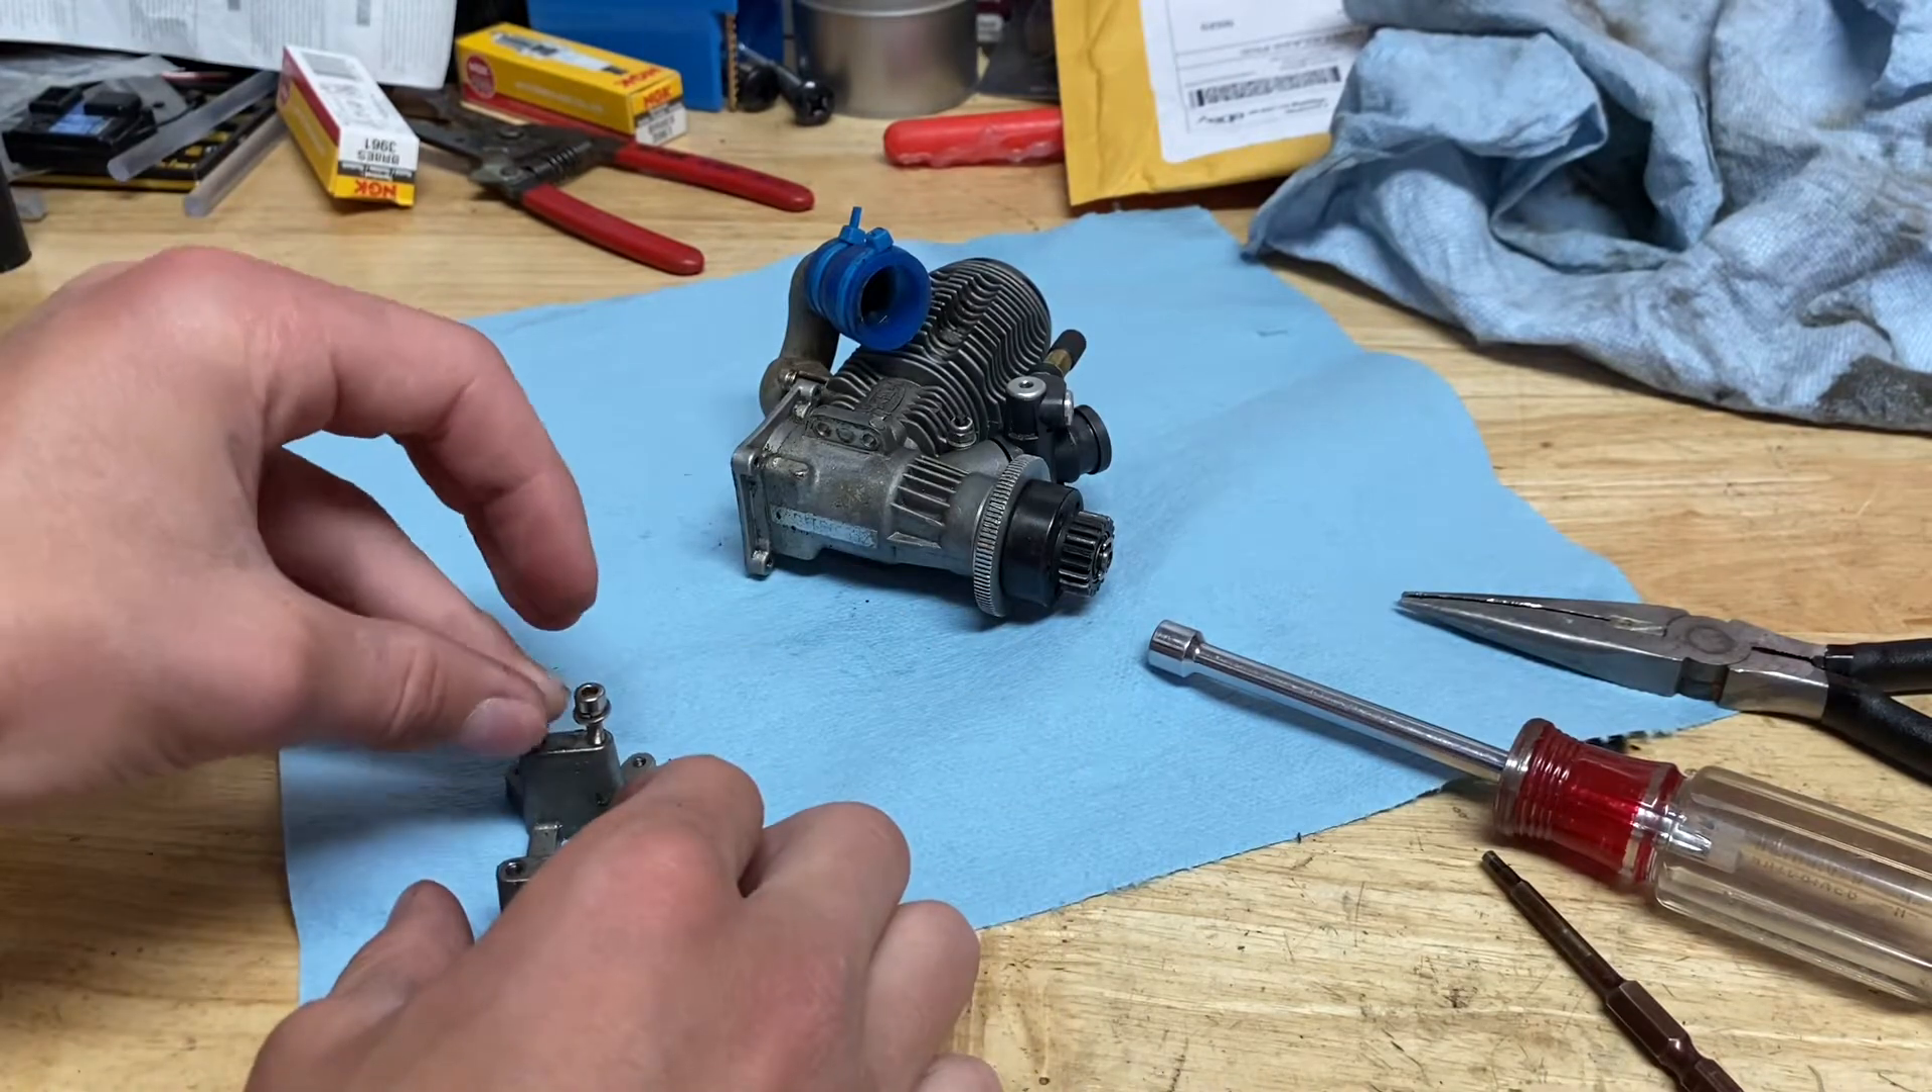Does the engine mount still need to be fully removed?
No.